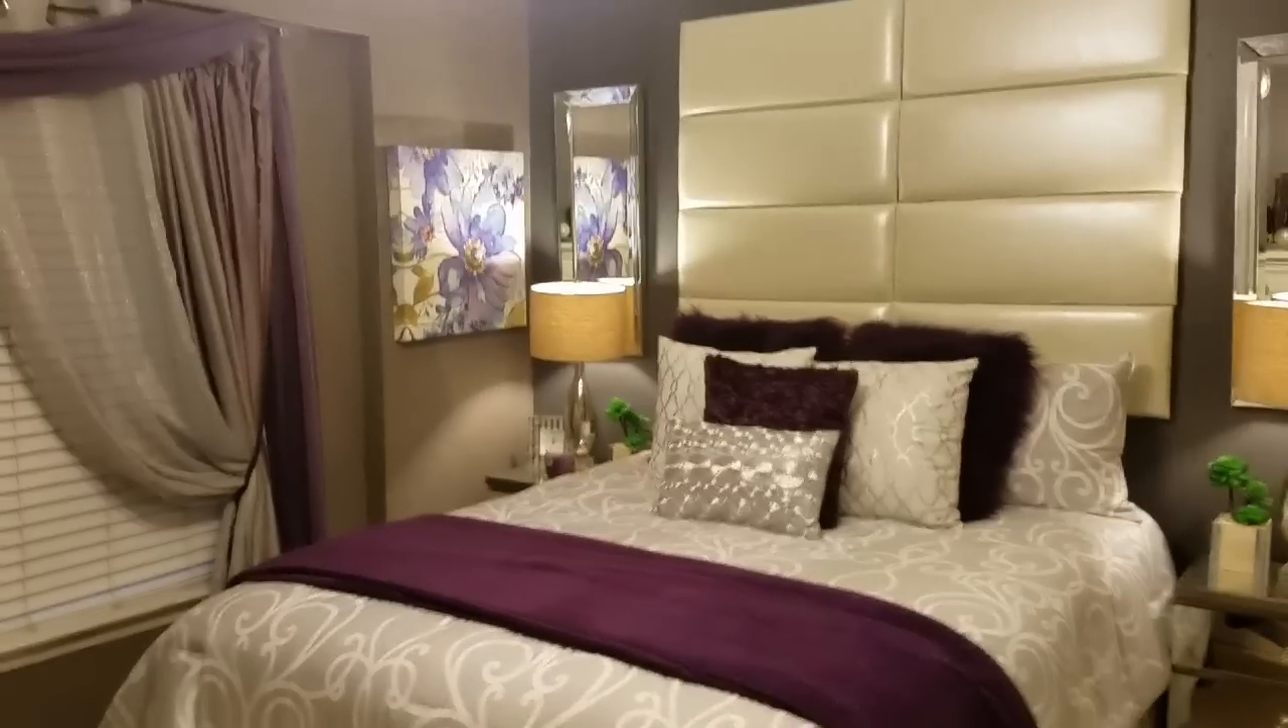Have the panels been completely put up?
Yes.